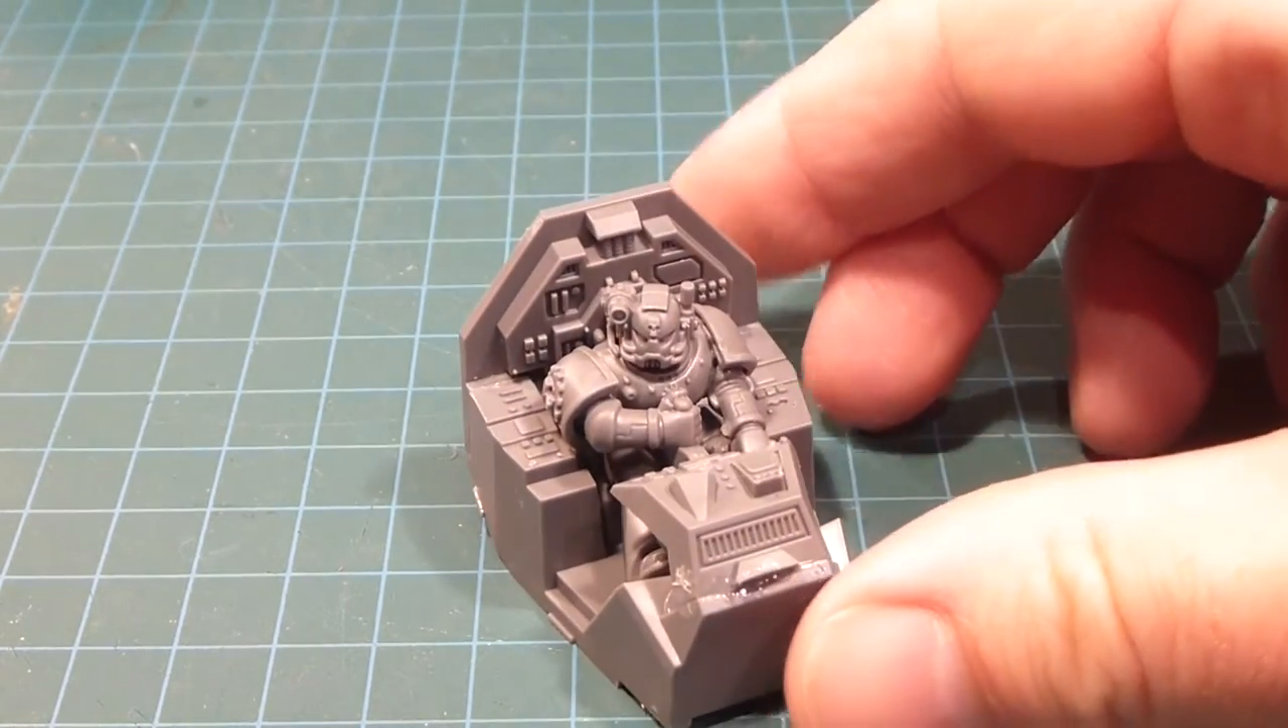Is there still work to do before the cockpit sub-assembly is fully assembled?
No.